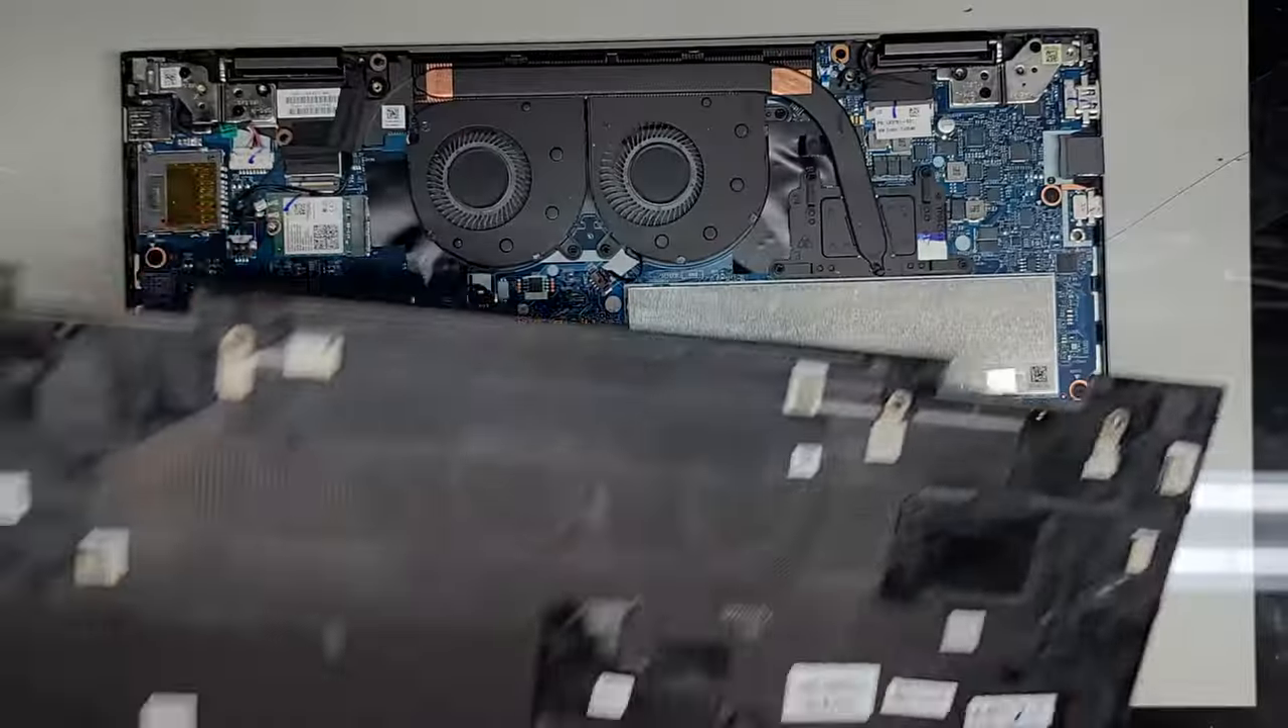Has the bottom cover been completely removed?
Yes.